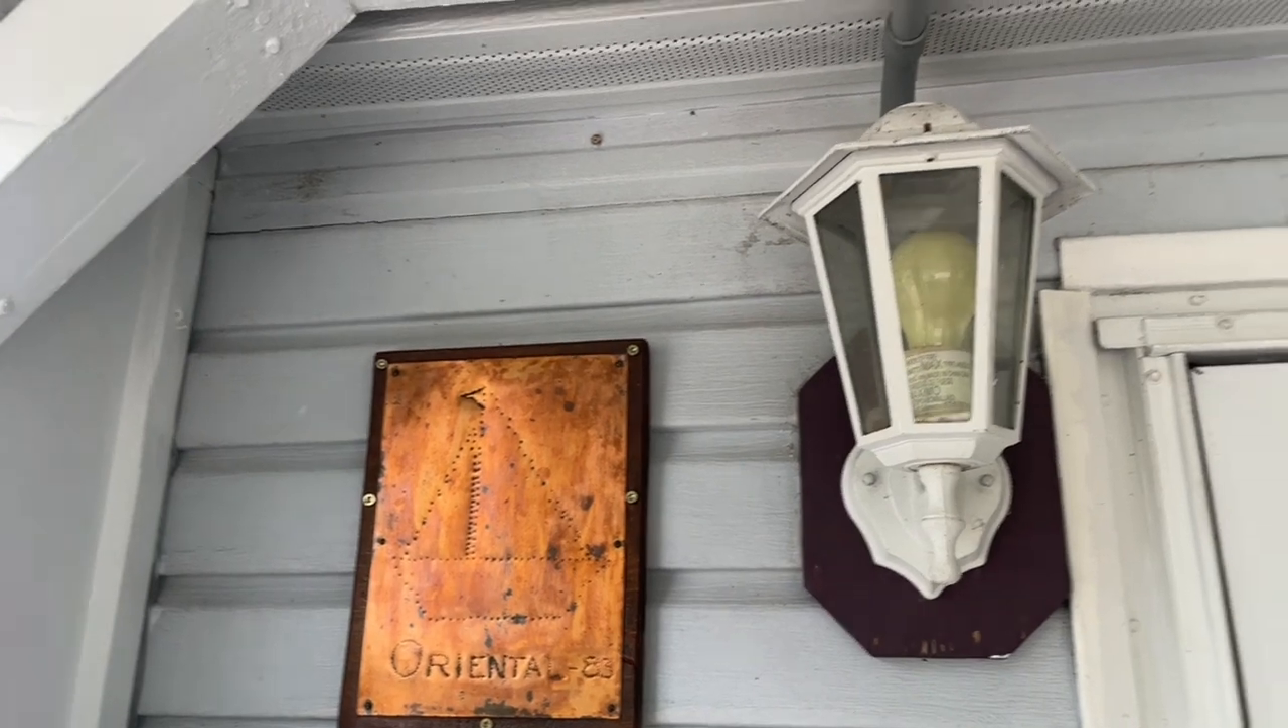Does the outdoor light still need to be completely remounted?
No.